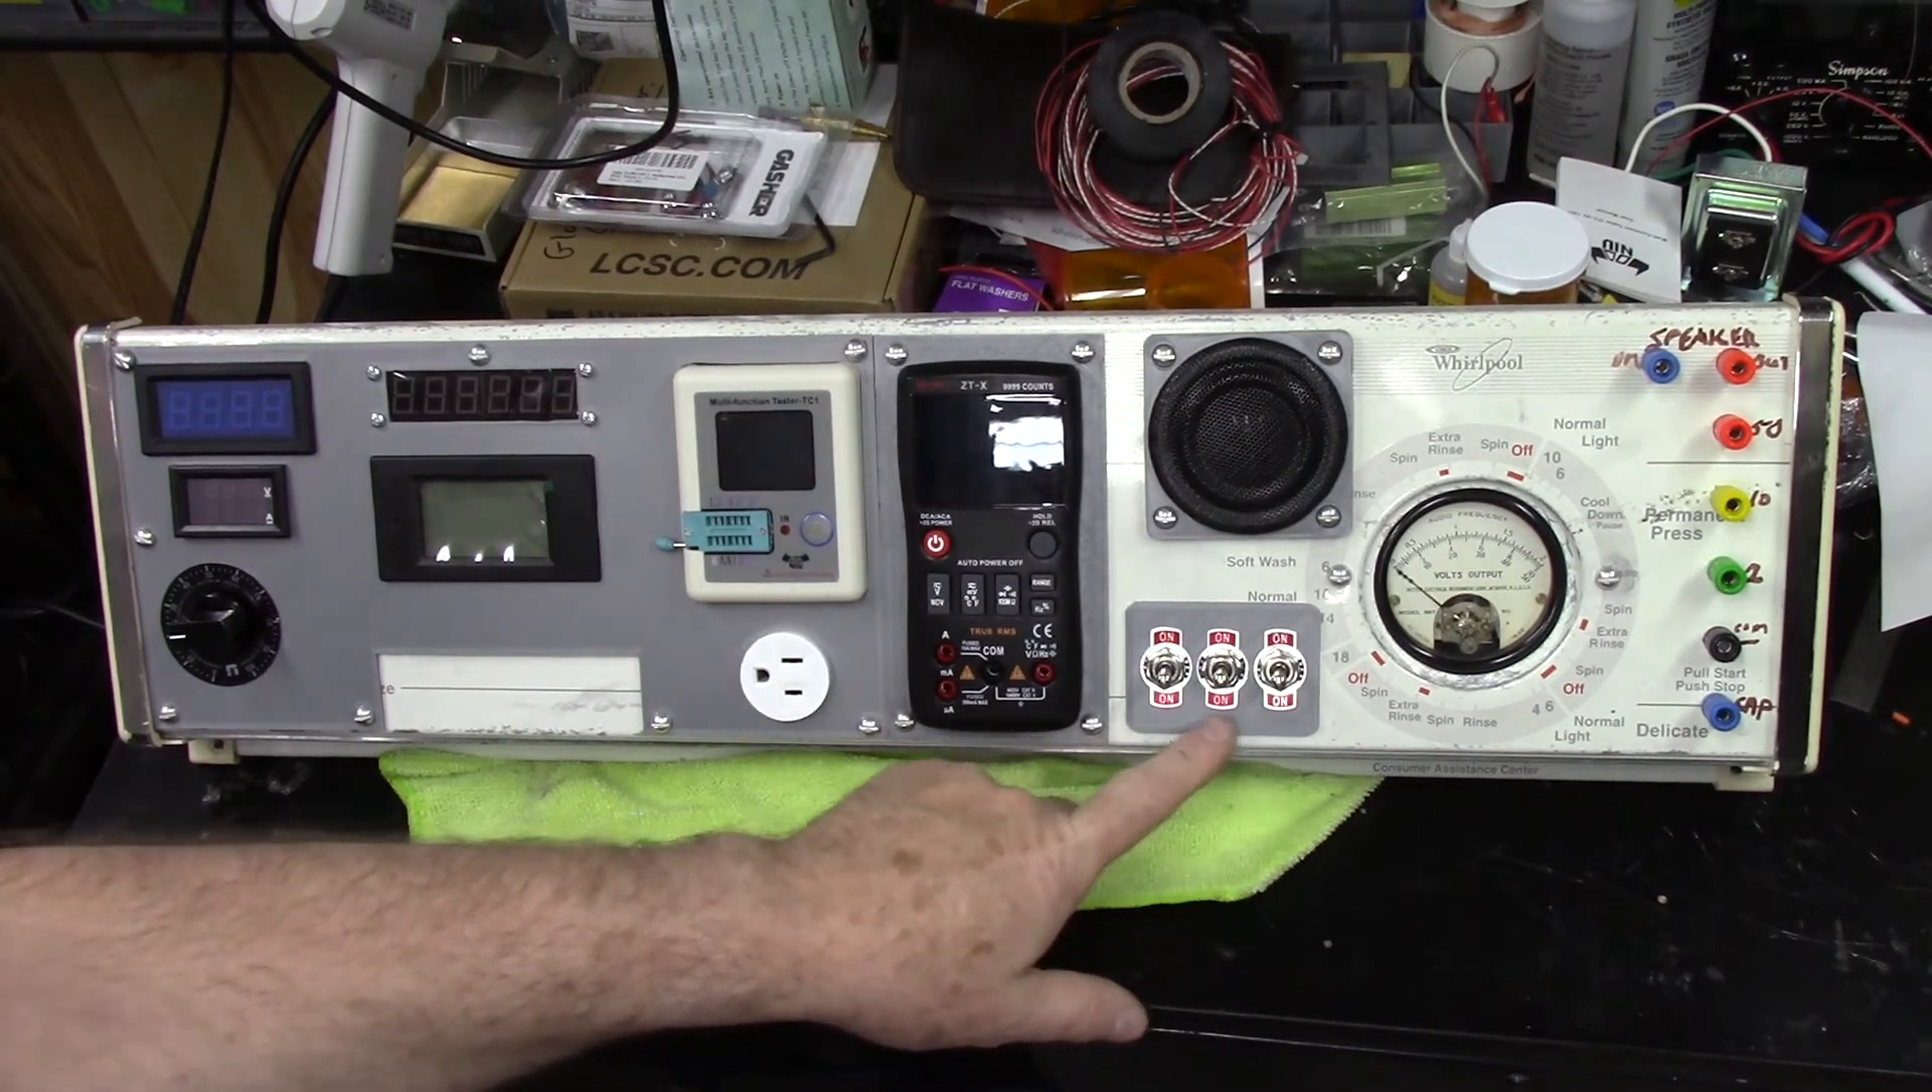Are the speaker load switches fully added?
Yes.